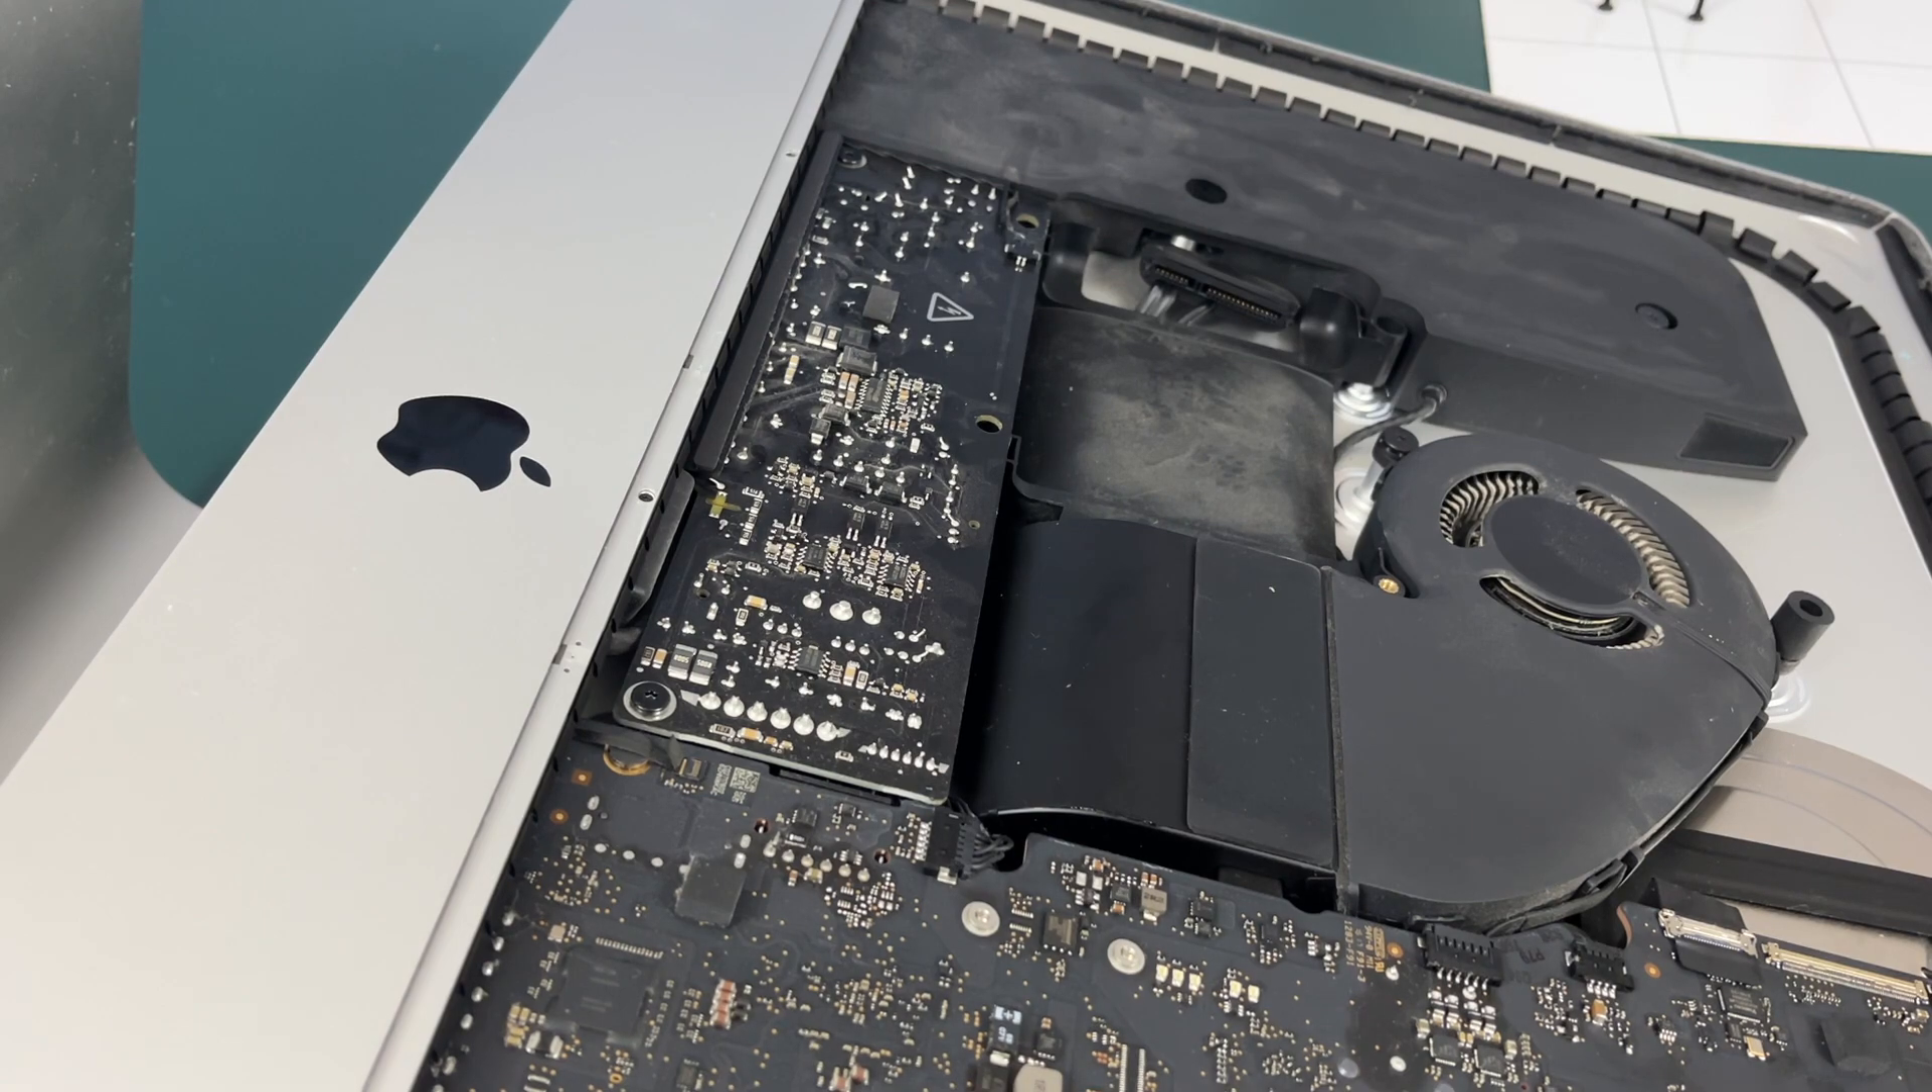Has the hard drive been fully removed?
Yes.